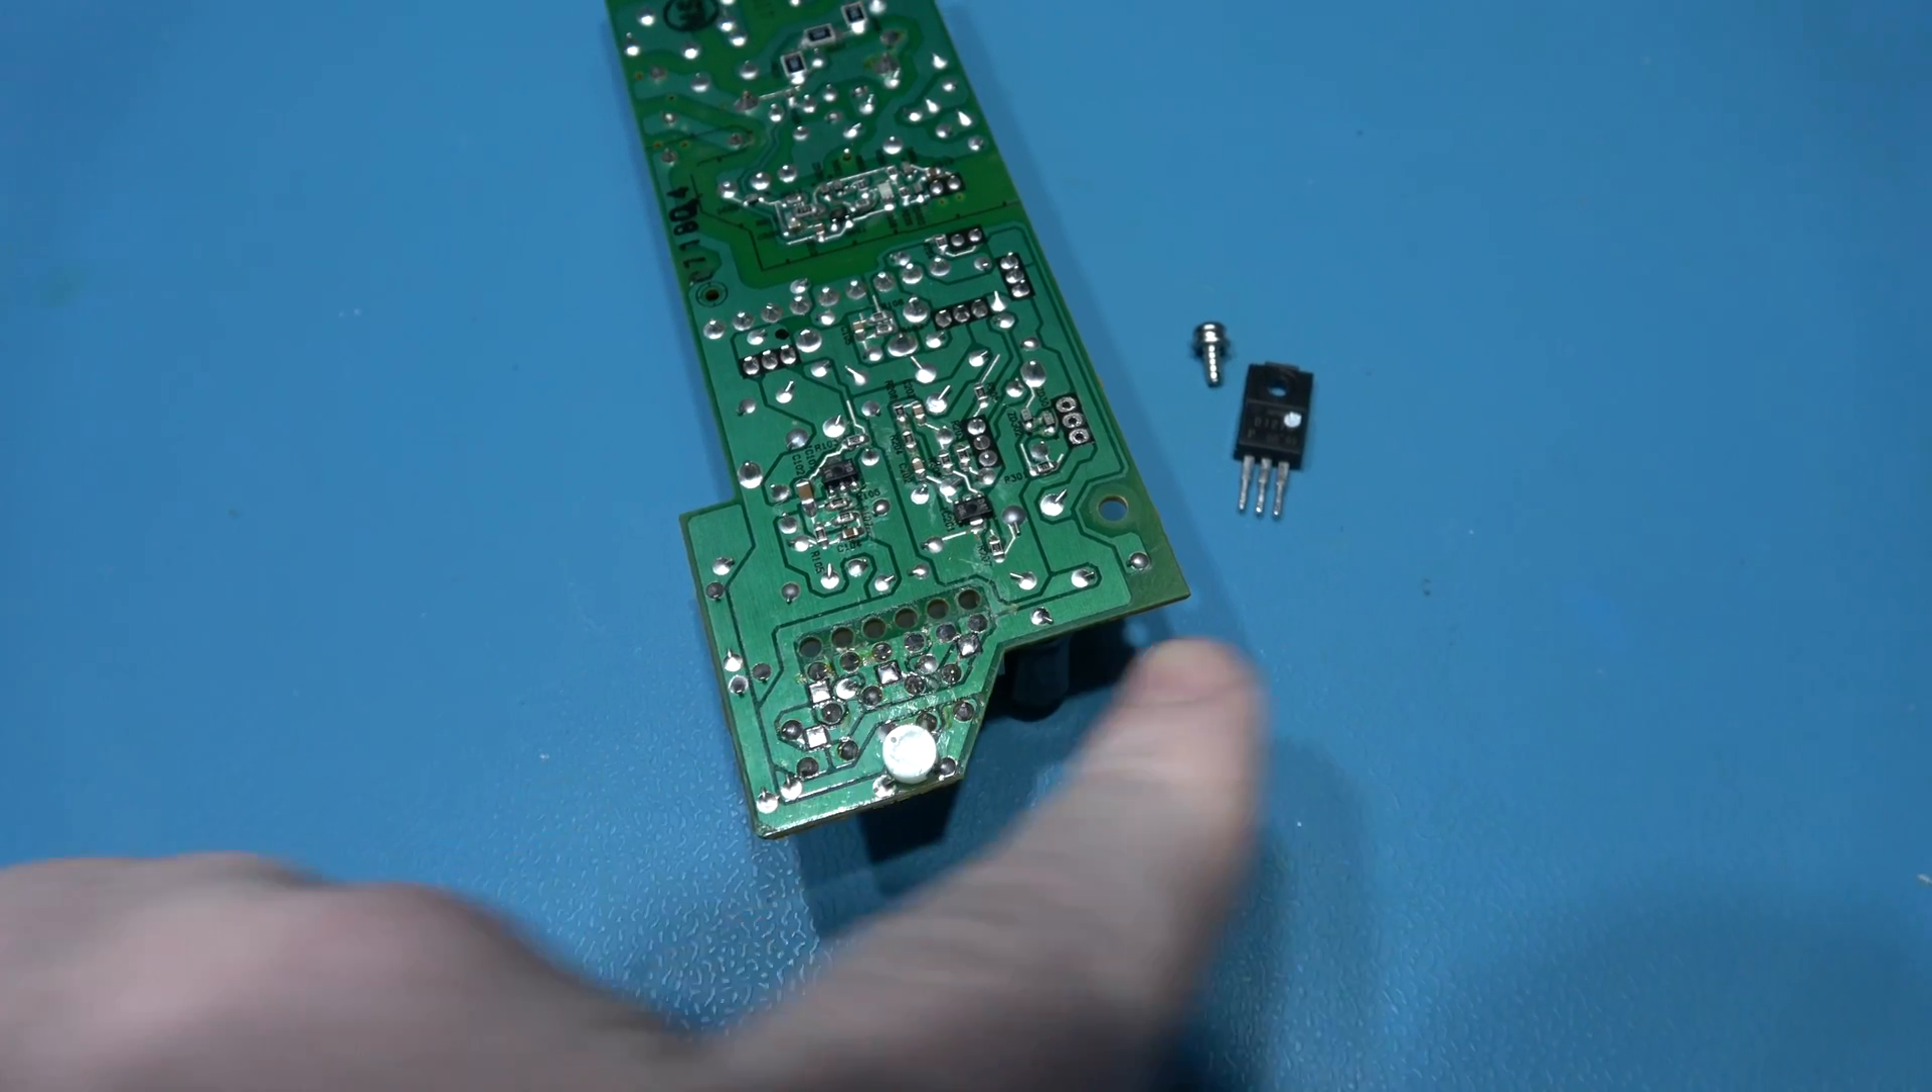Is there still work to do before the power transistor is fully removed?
No.